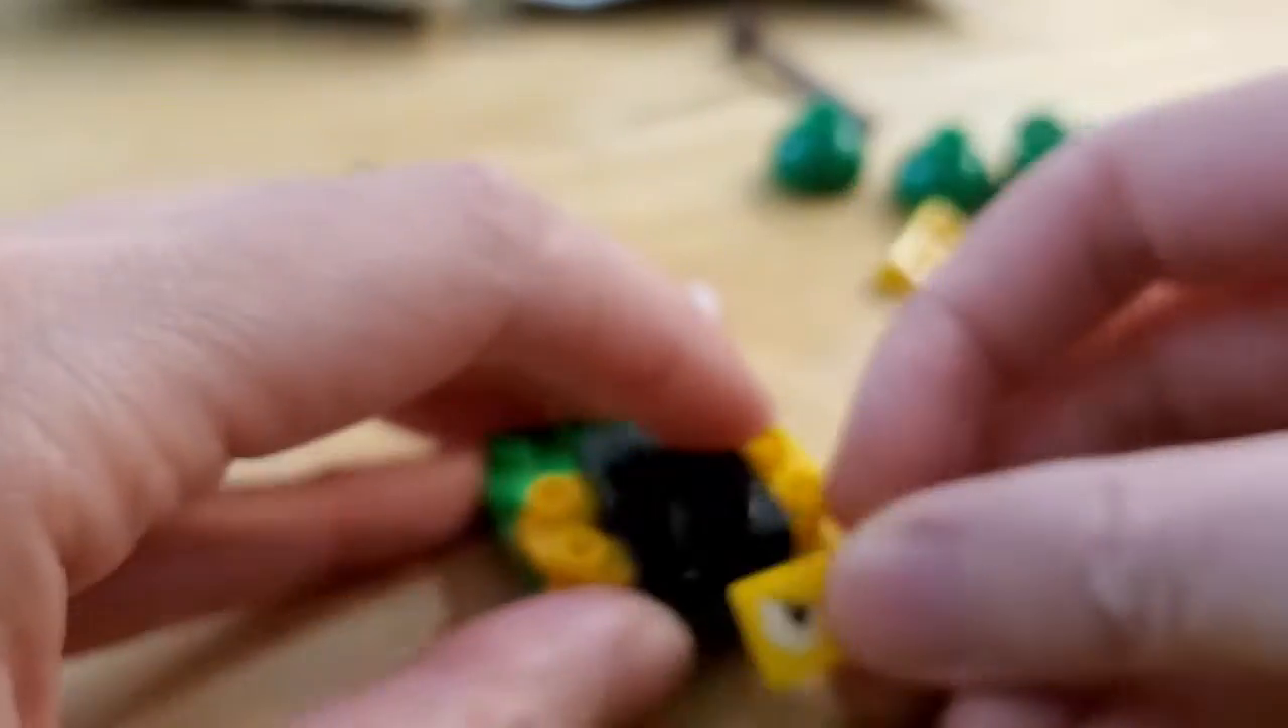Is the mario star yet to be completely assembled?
Yes.